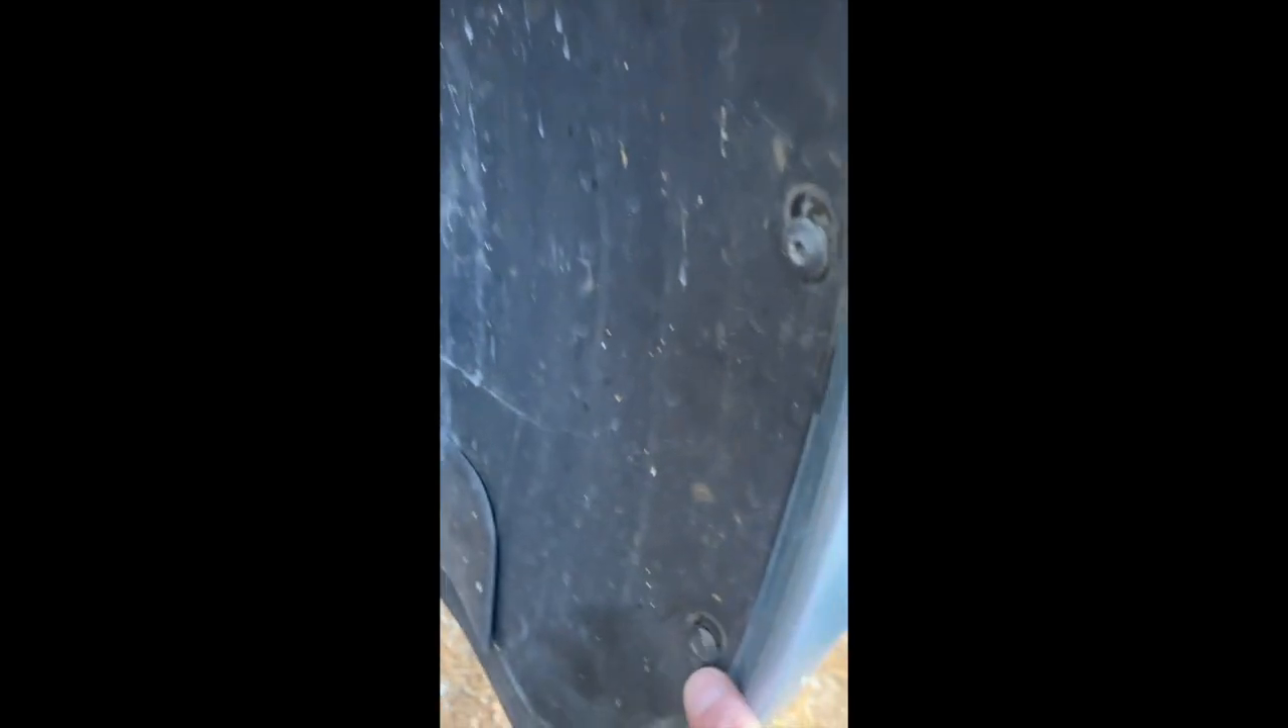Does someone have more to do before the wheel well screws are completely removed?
Yes.